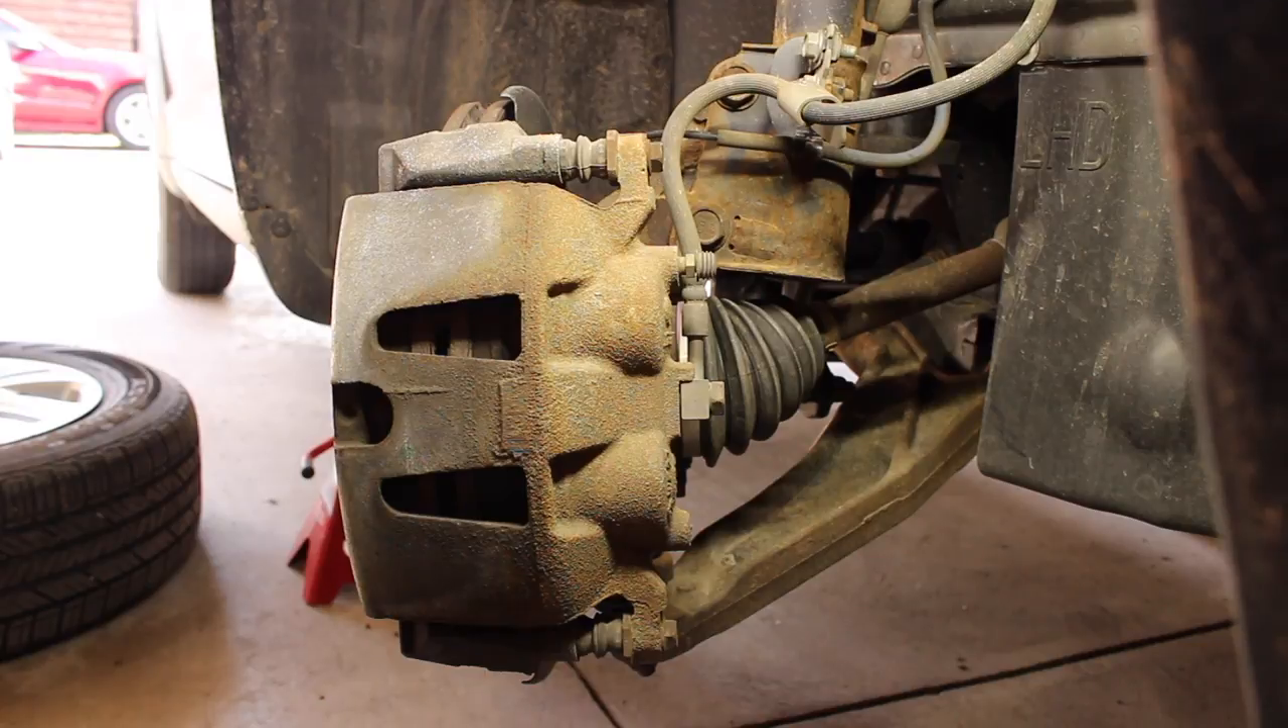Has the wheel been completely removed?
Yes.